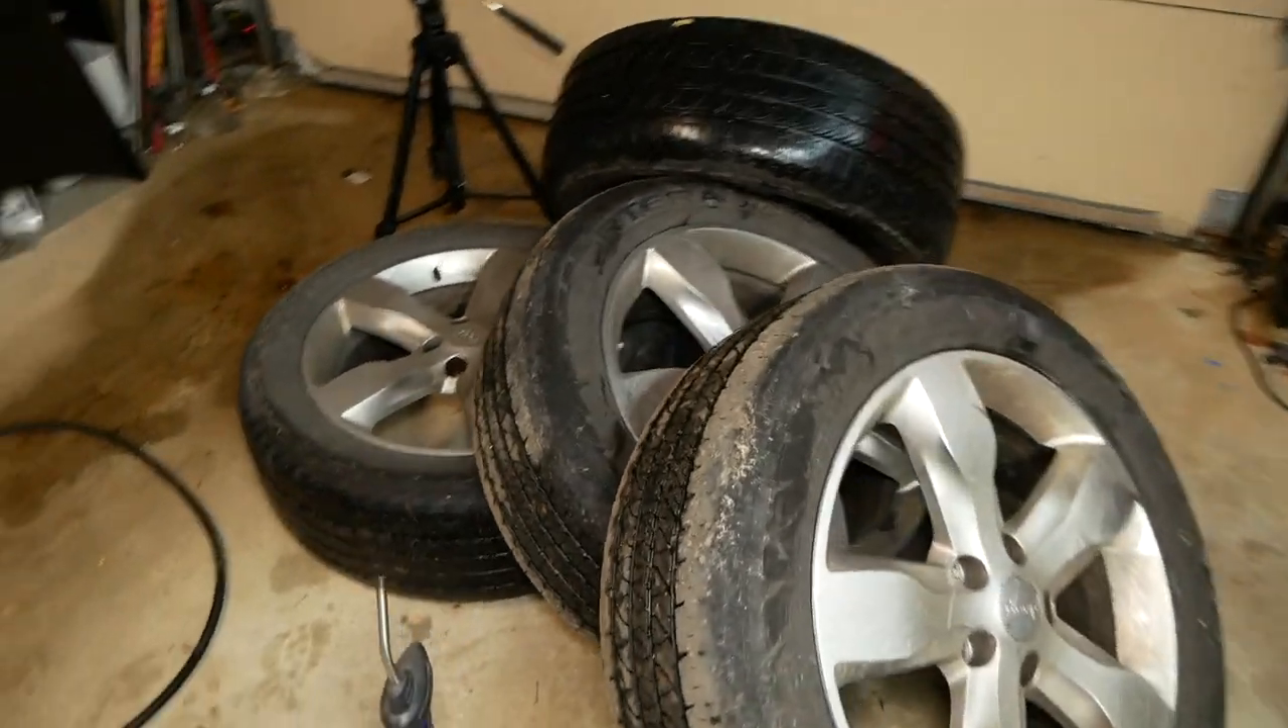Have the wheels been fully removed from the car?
Yes.